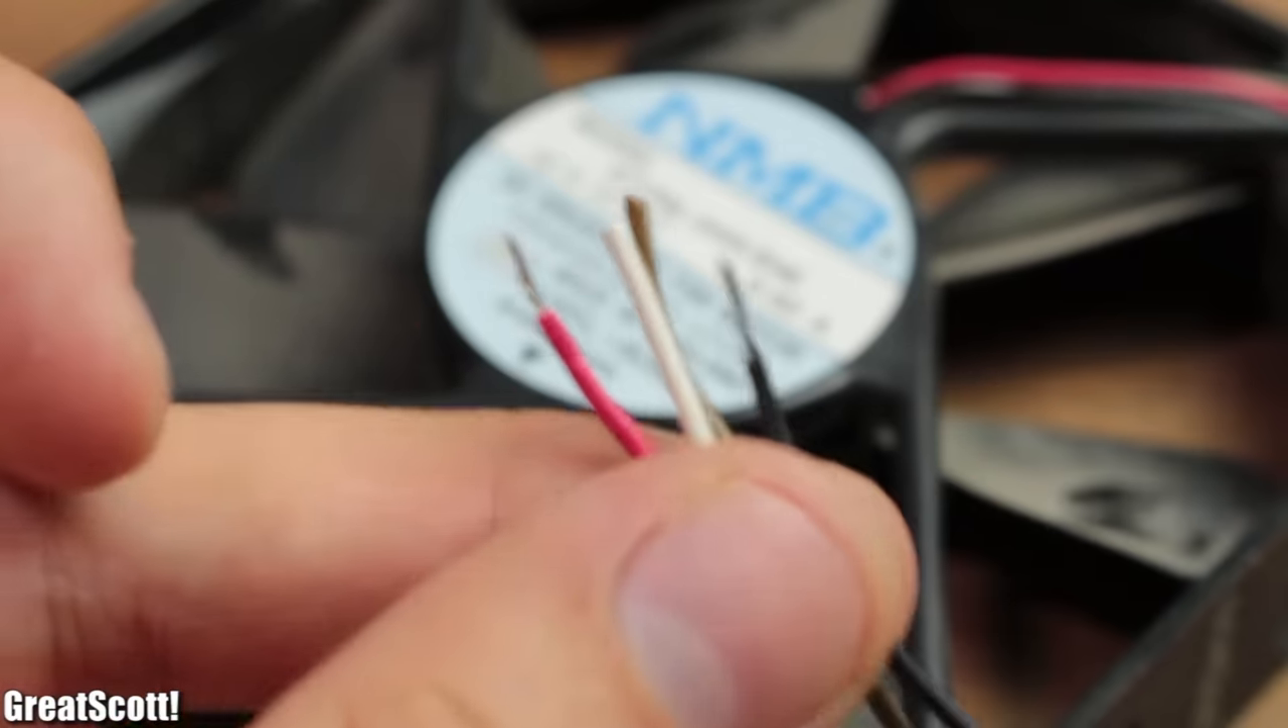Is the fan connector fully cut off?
Yes.